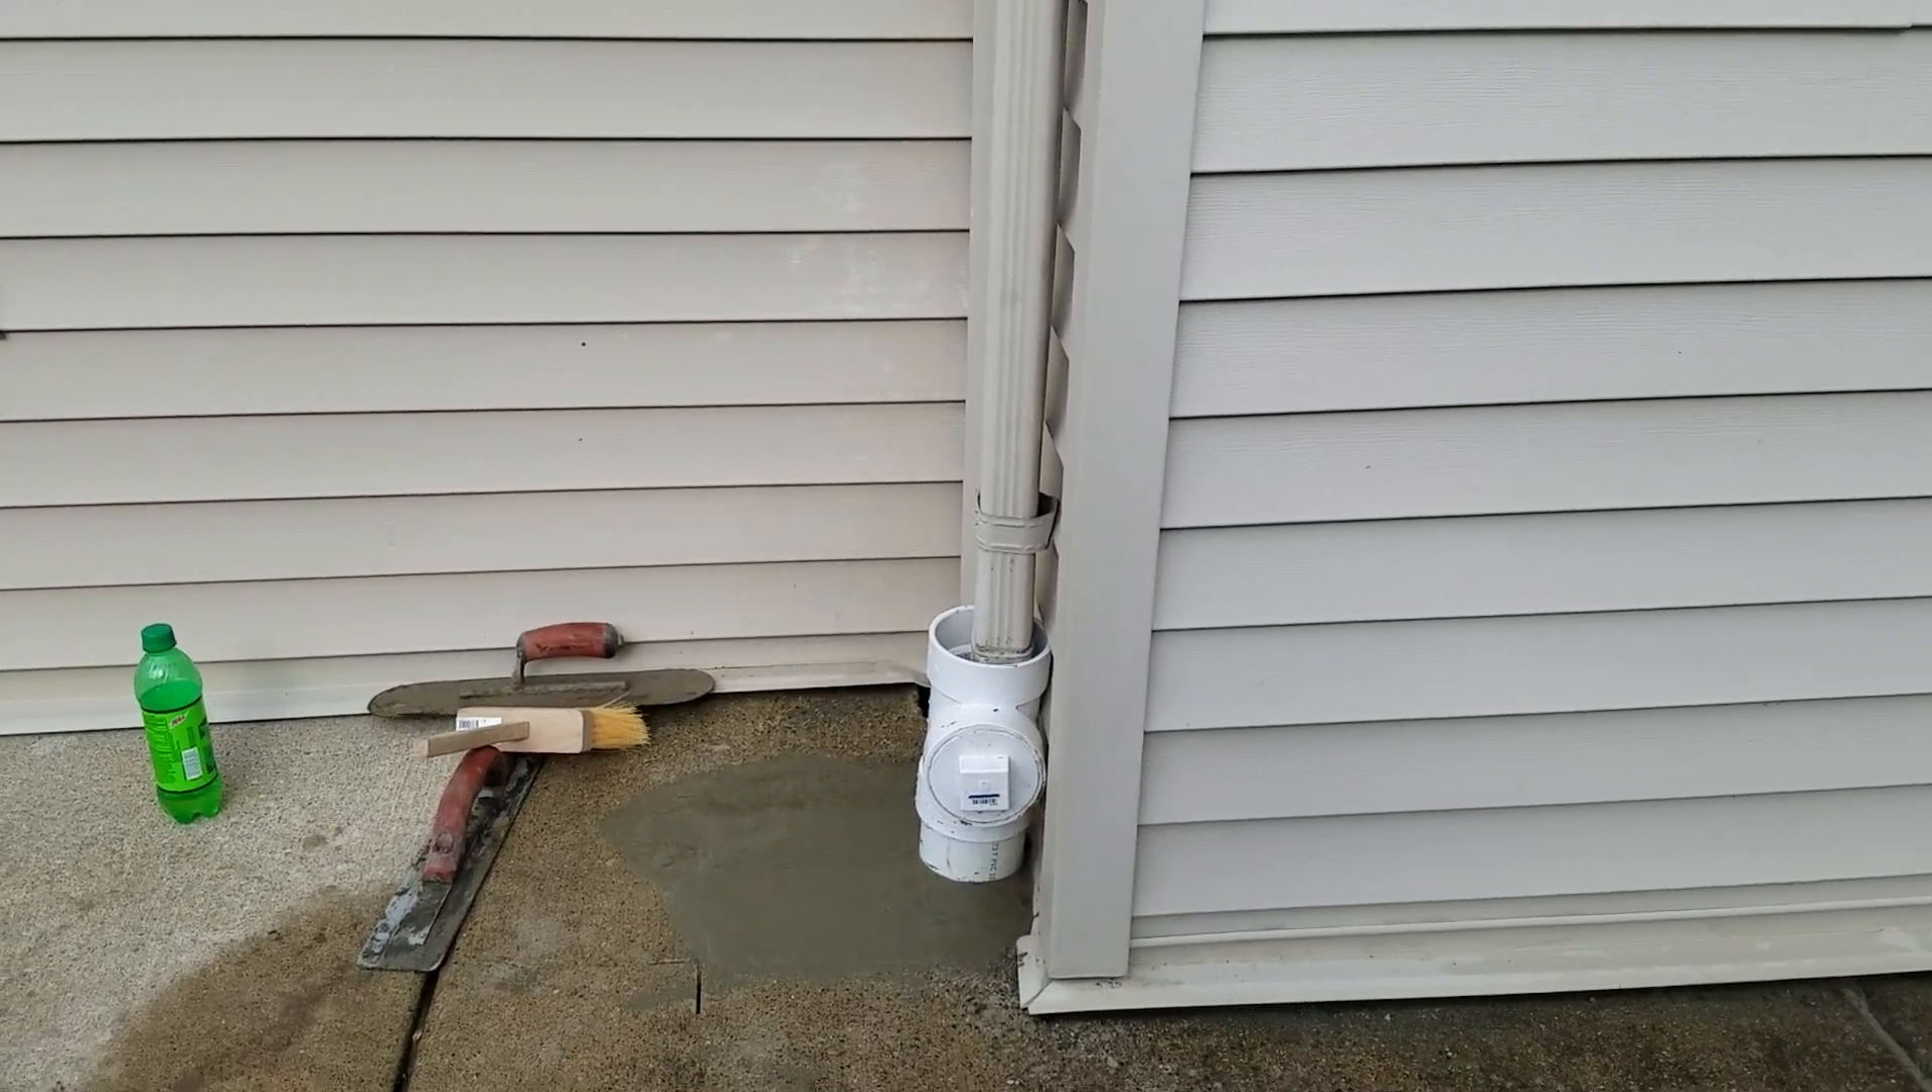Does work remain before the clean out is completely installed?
No.